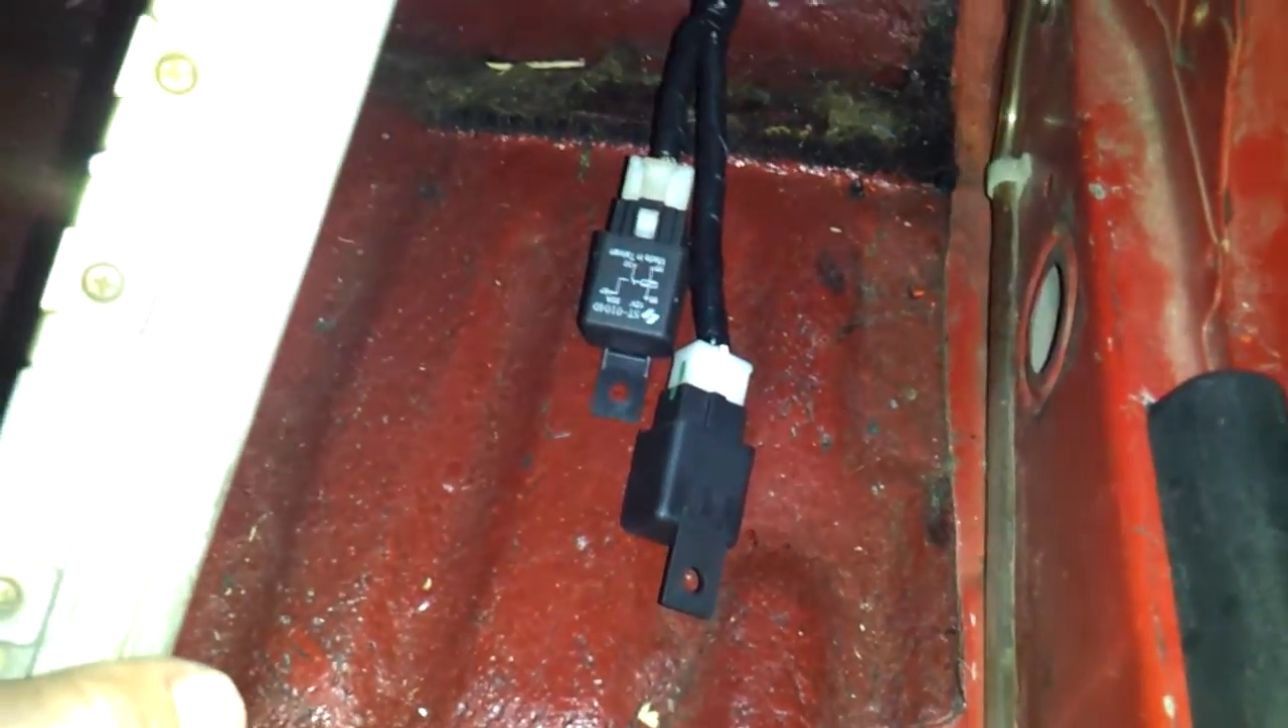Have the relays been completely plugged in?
Yes.